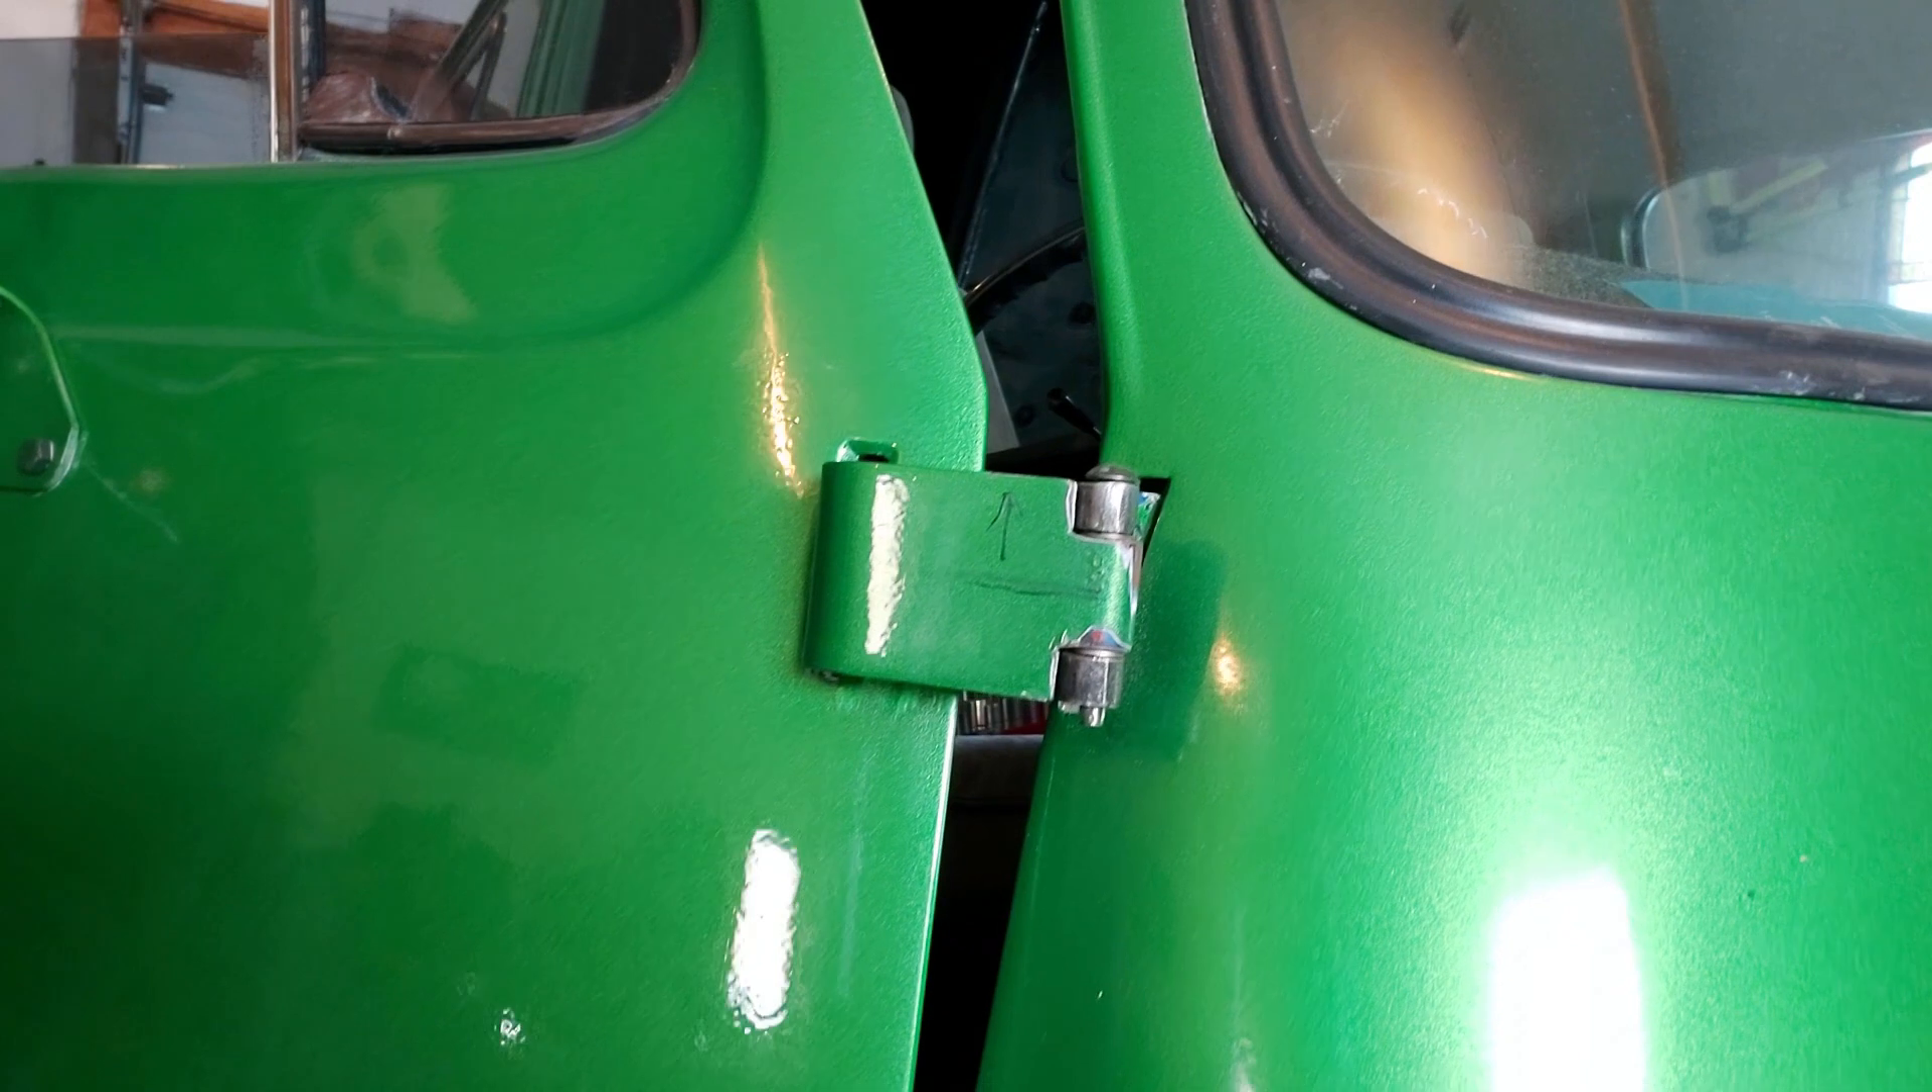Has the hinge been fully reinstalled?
Yes.